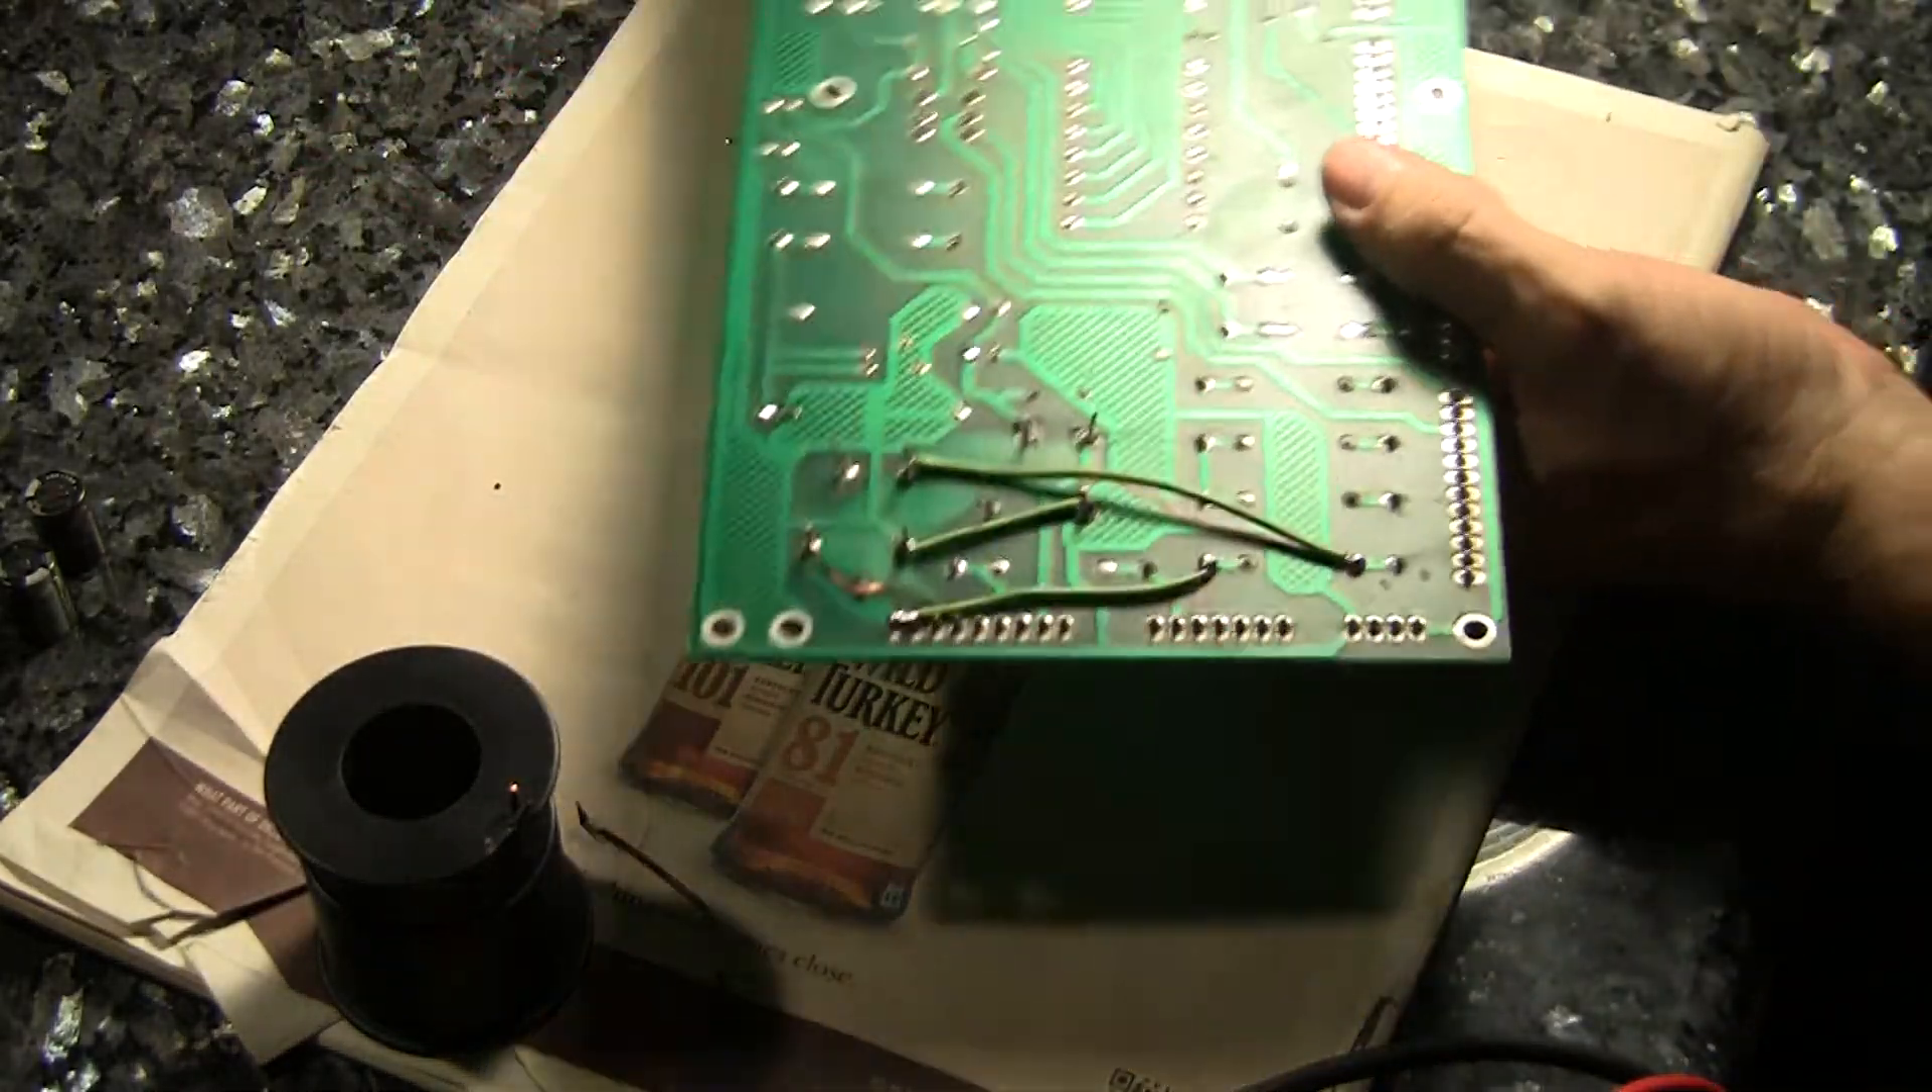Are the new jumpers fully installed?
Yes.